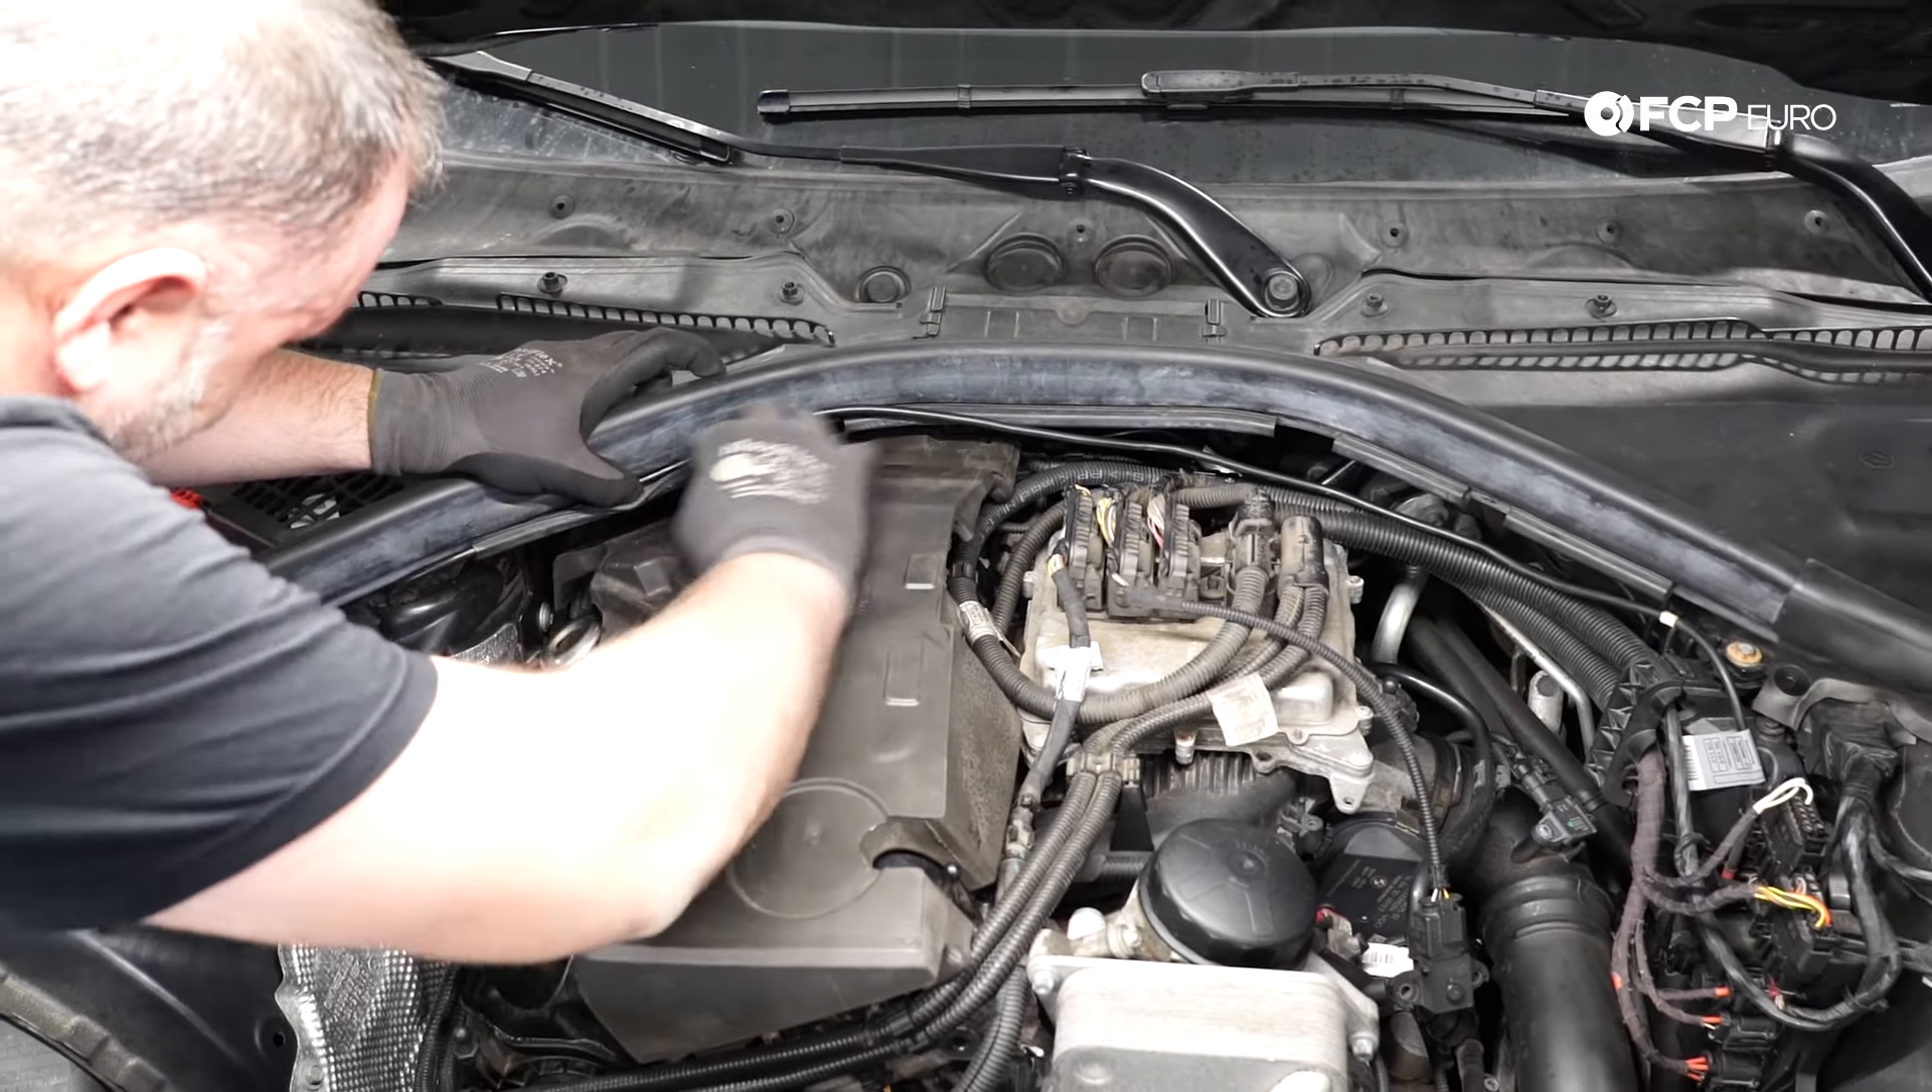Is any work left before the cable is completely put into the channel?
Yes.